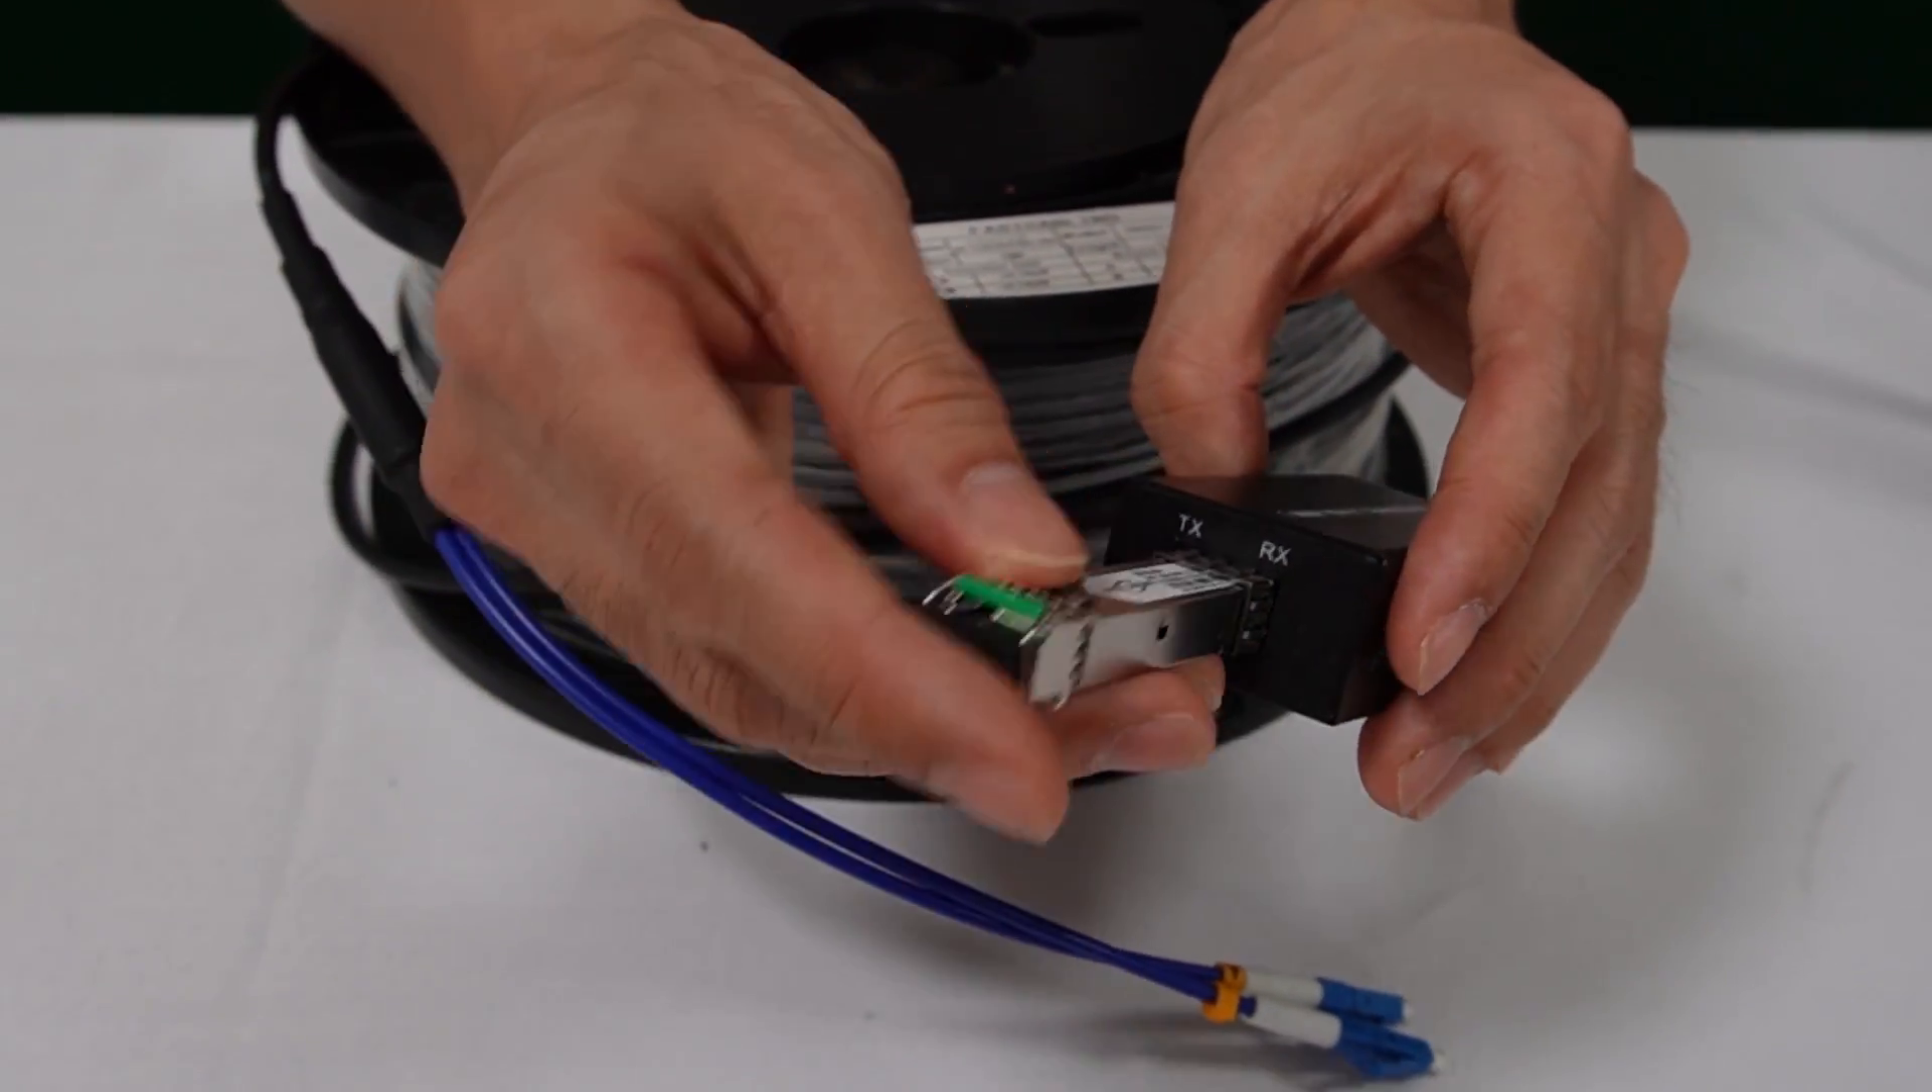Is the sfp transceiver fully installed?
No.